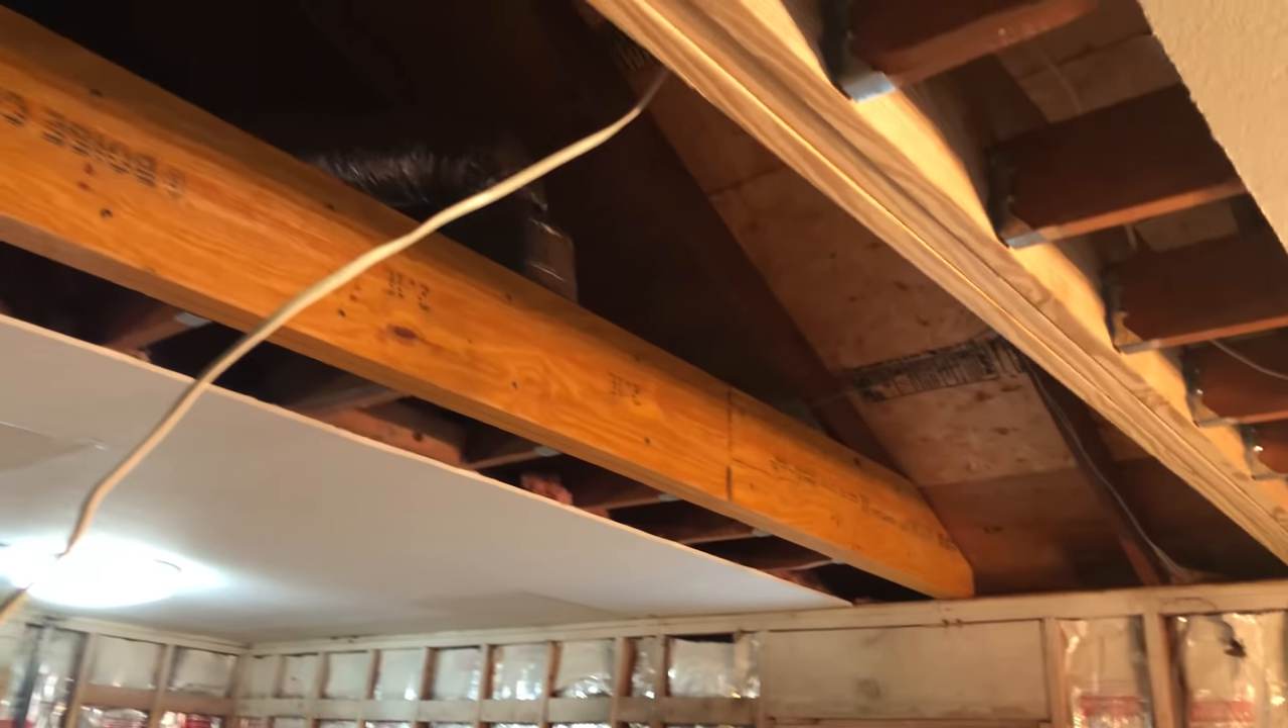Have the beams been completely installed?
Yes.